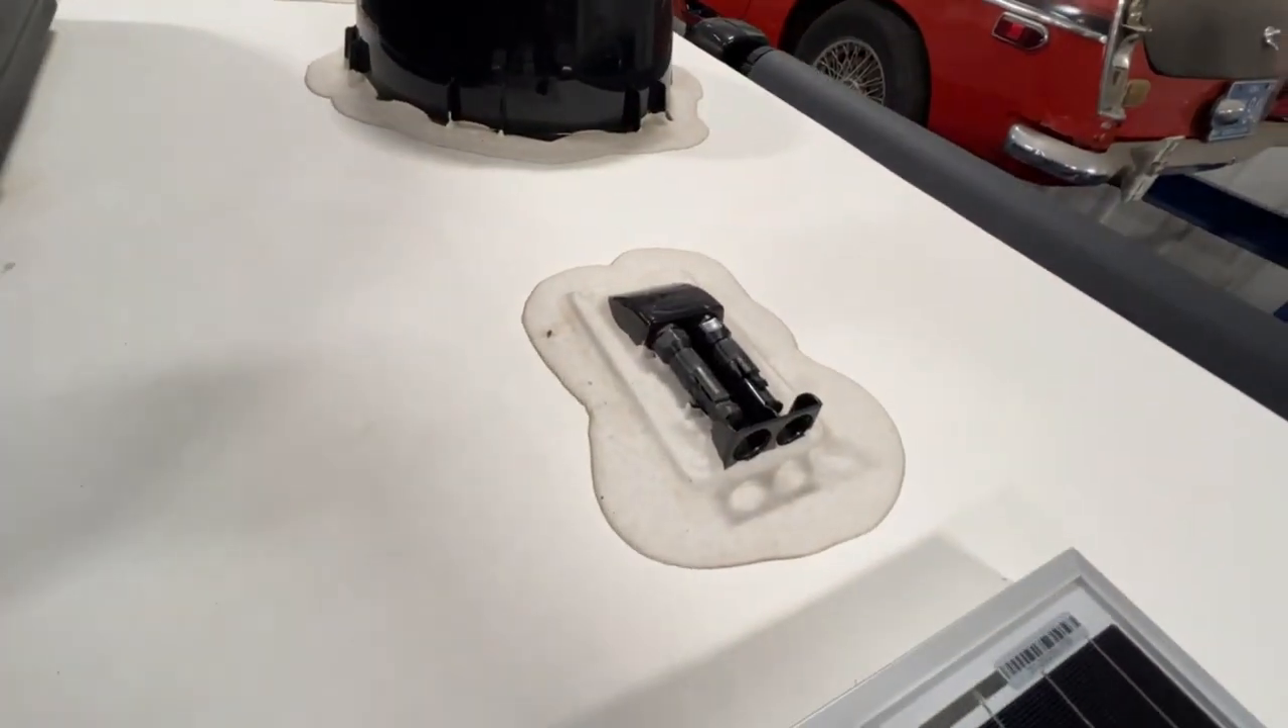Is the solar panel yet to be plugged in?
Yes.